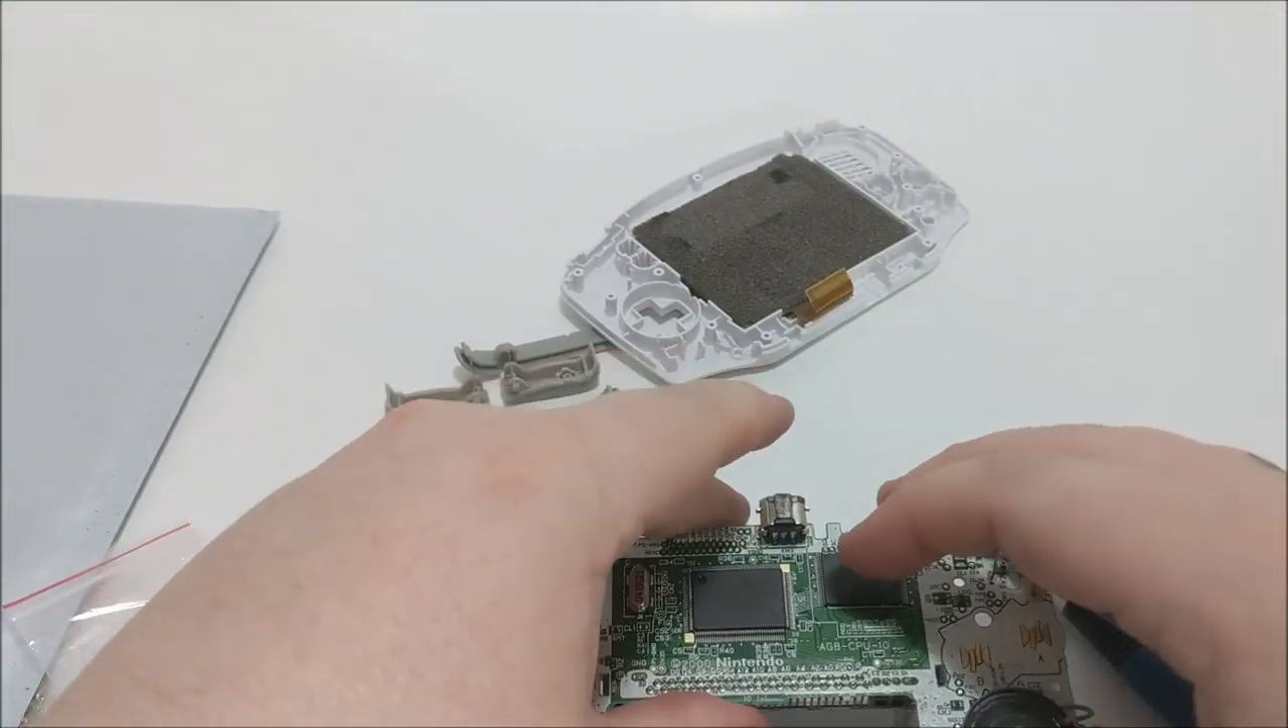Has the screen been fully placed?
Yes.